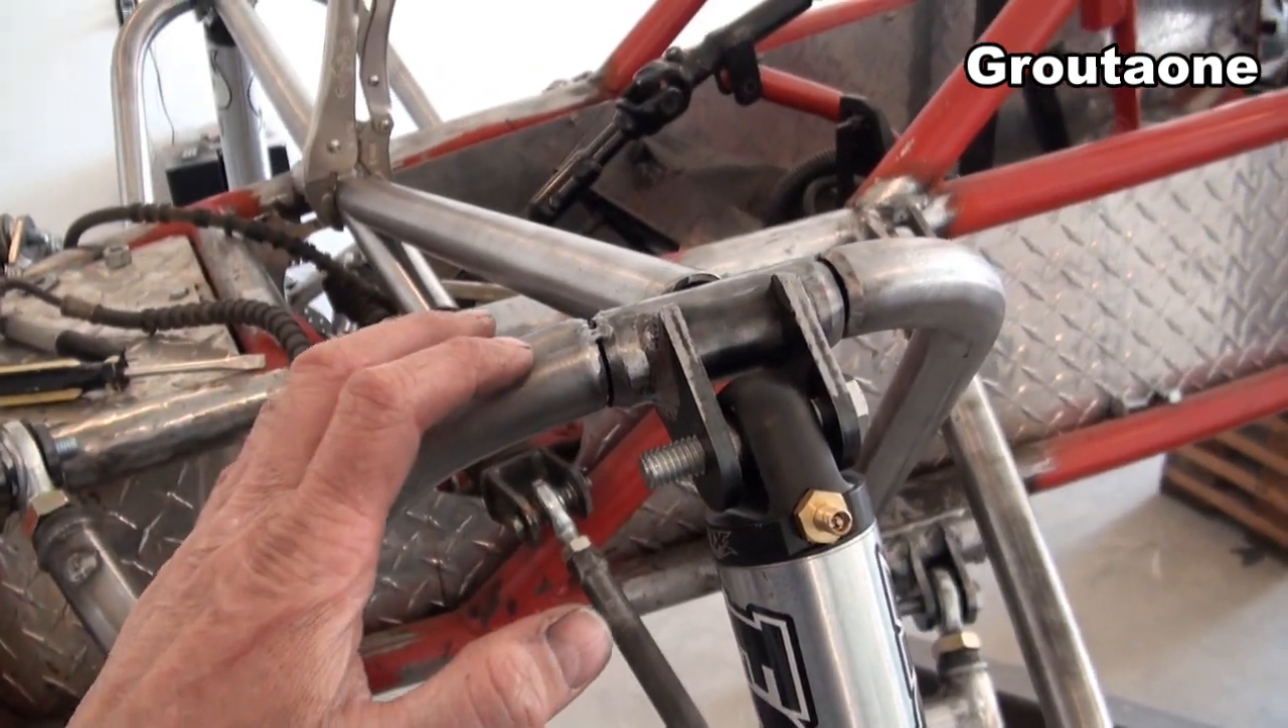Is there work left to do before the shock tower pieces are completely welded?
Yes.